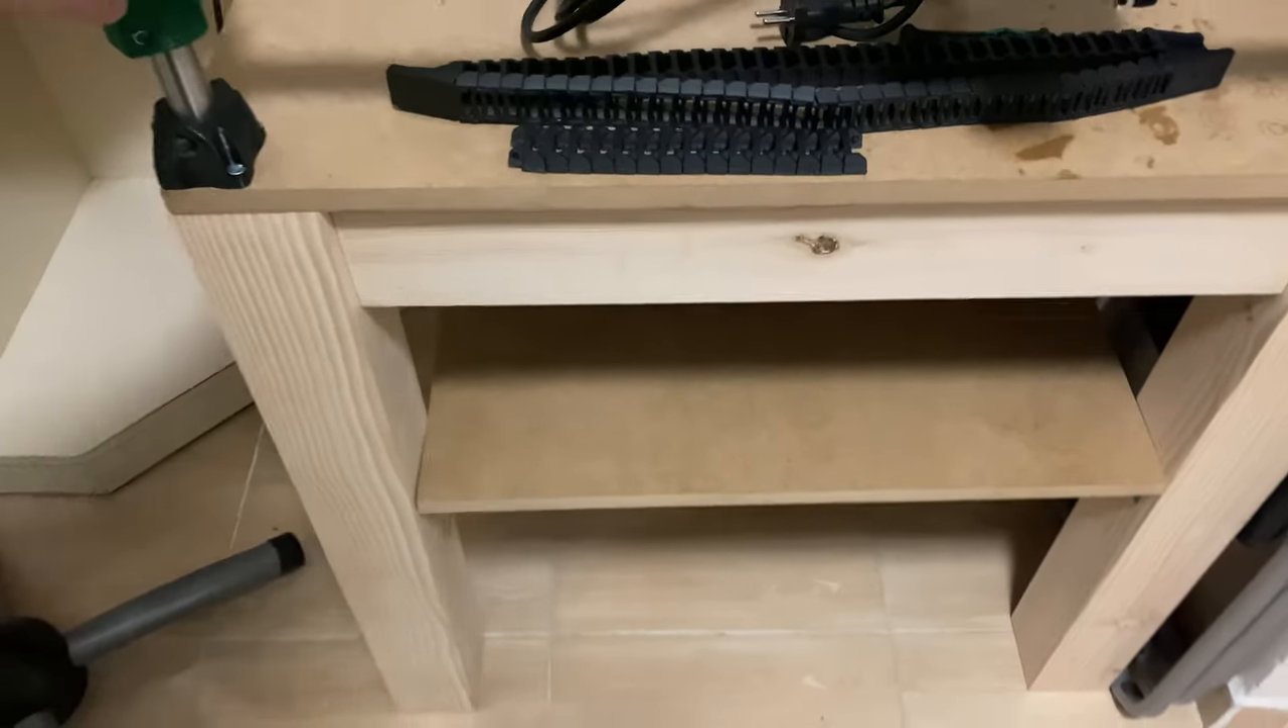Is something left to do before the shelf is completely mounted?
No.